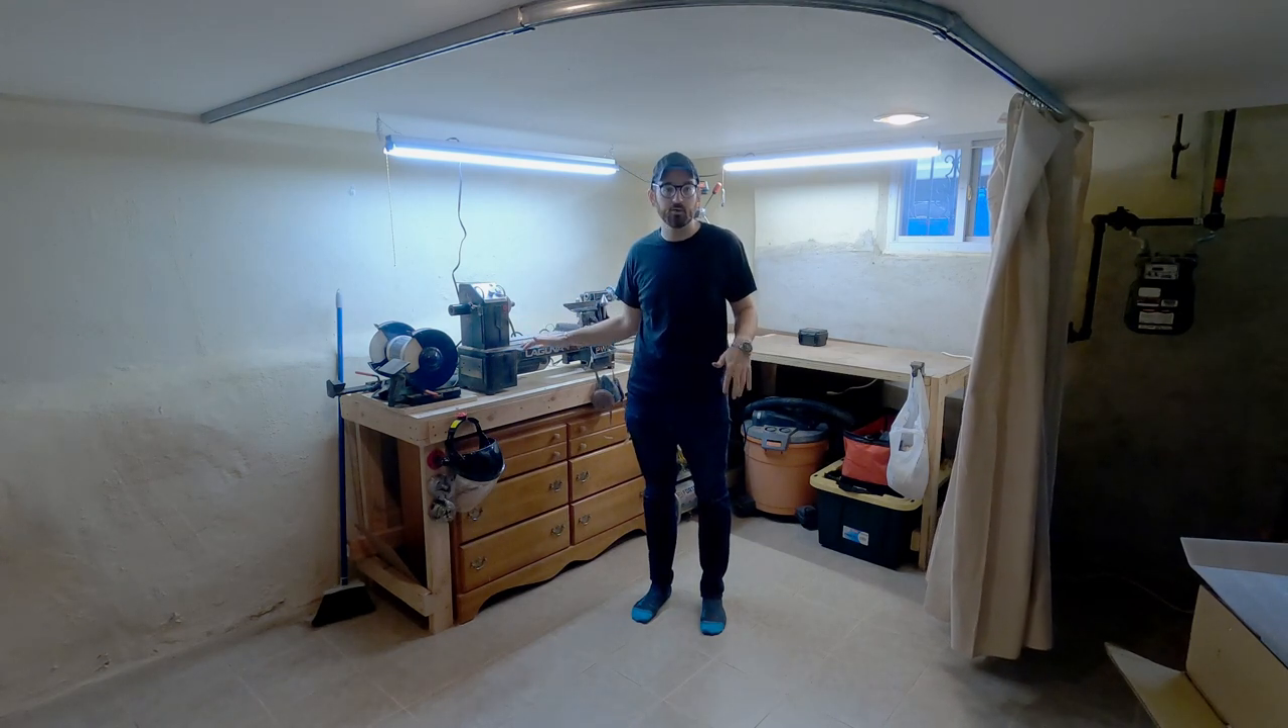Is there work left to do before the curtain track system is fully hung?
No.